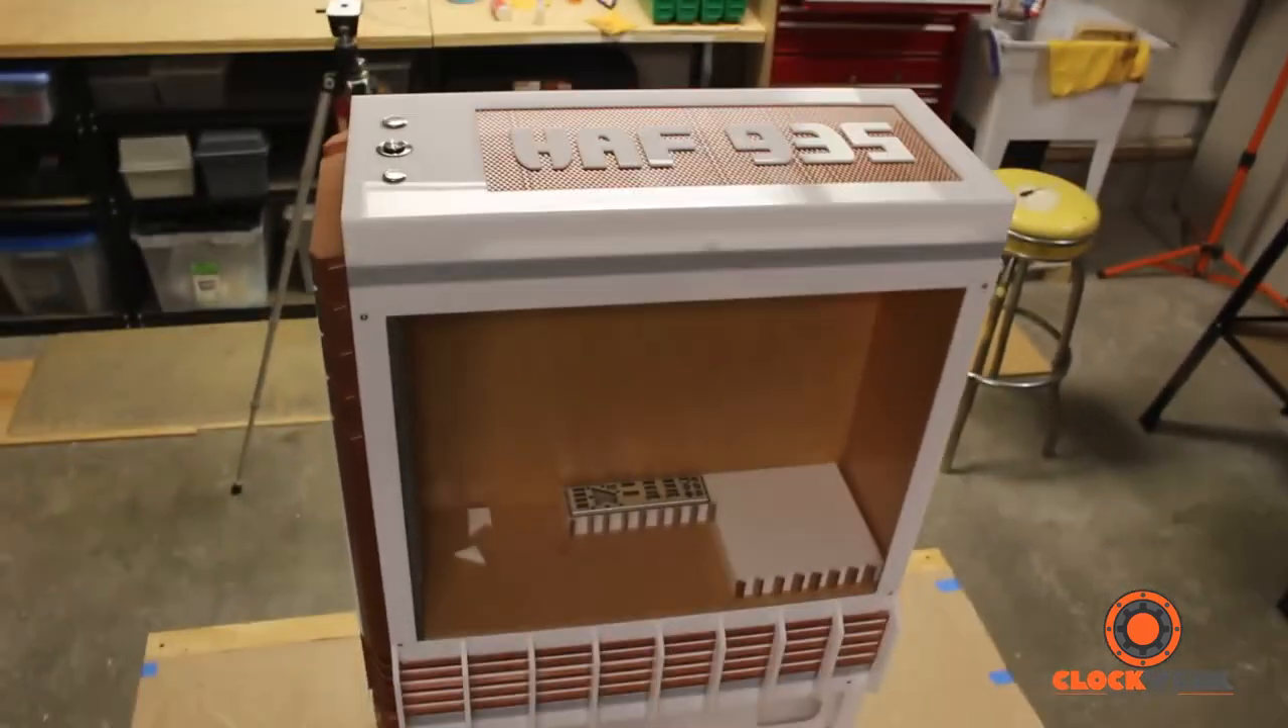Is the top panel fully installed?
Yes.